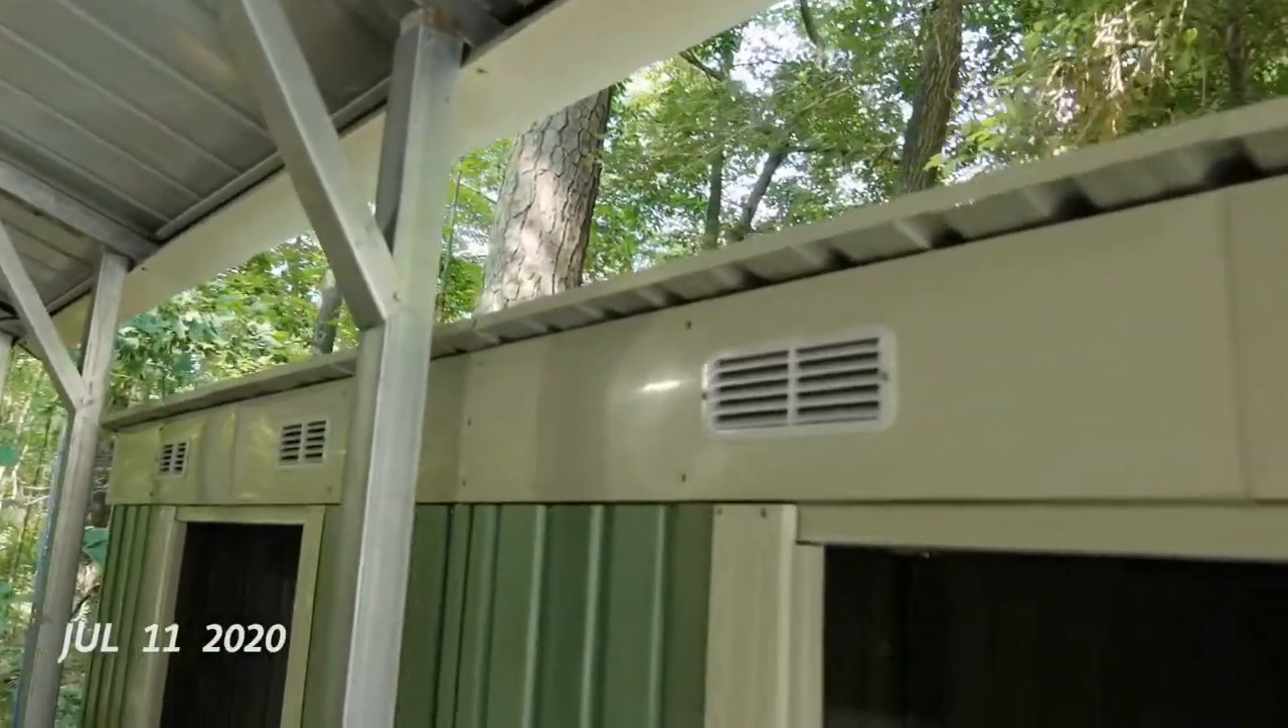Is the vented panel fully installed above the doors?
Yes.